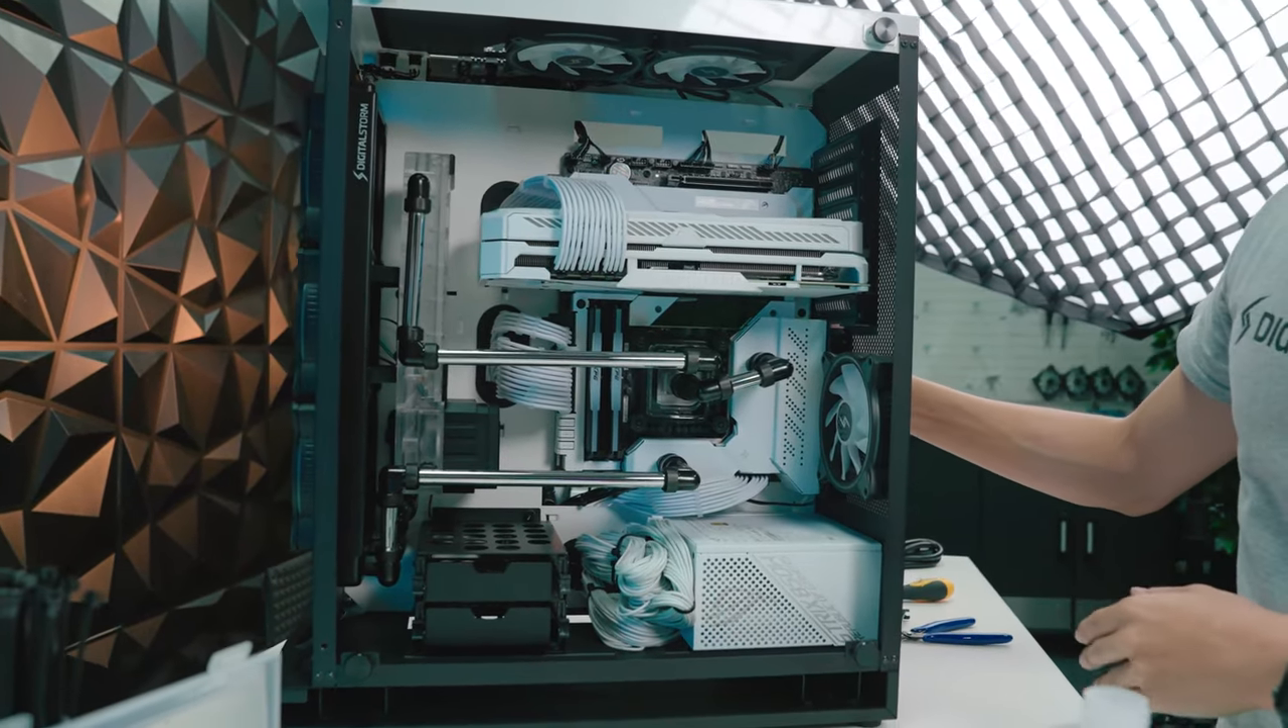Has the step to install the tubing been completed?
Yes.